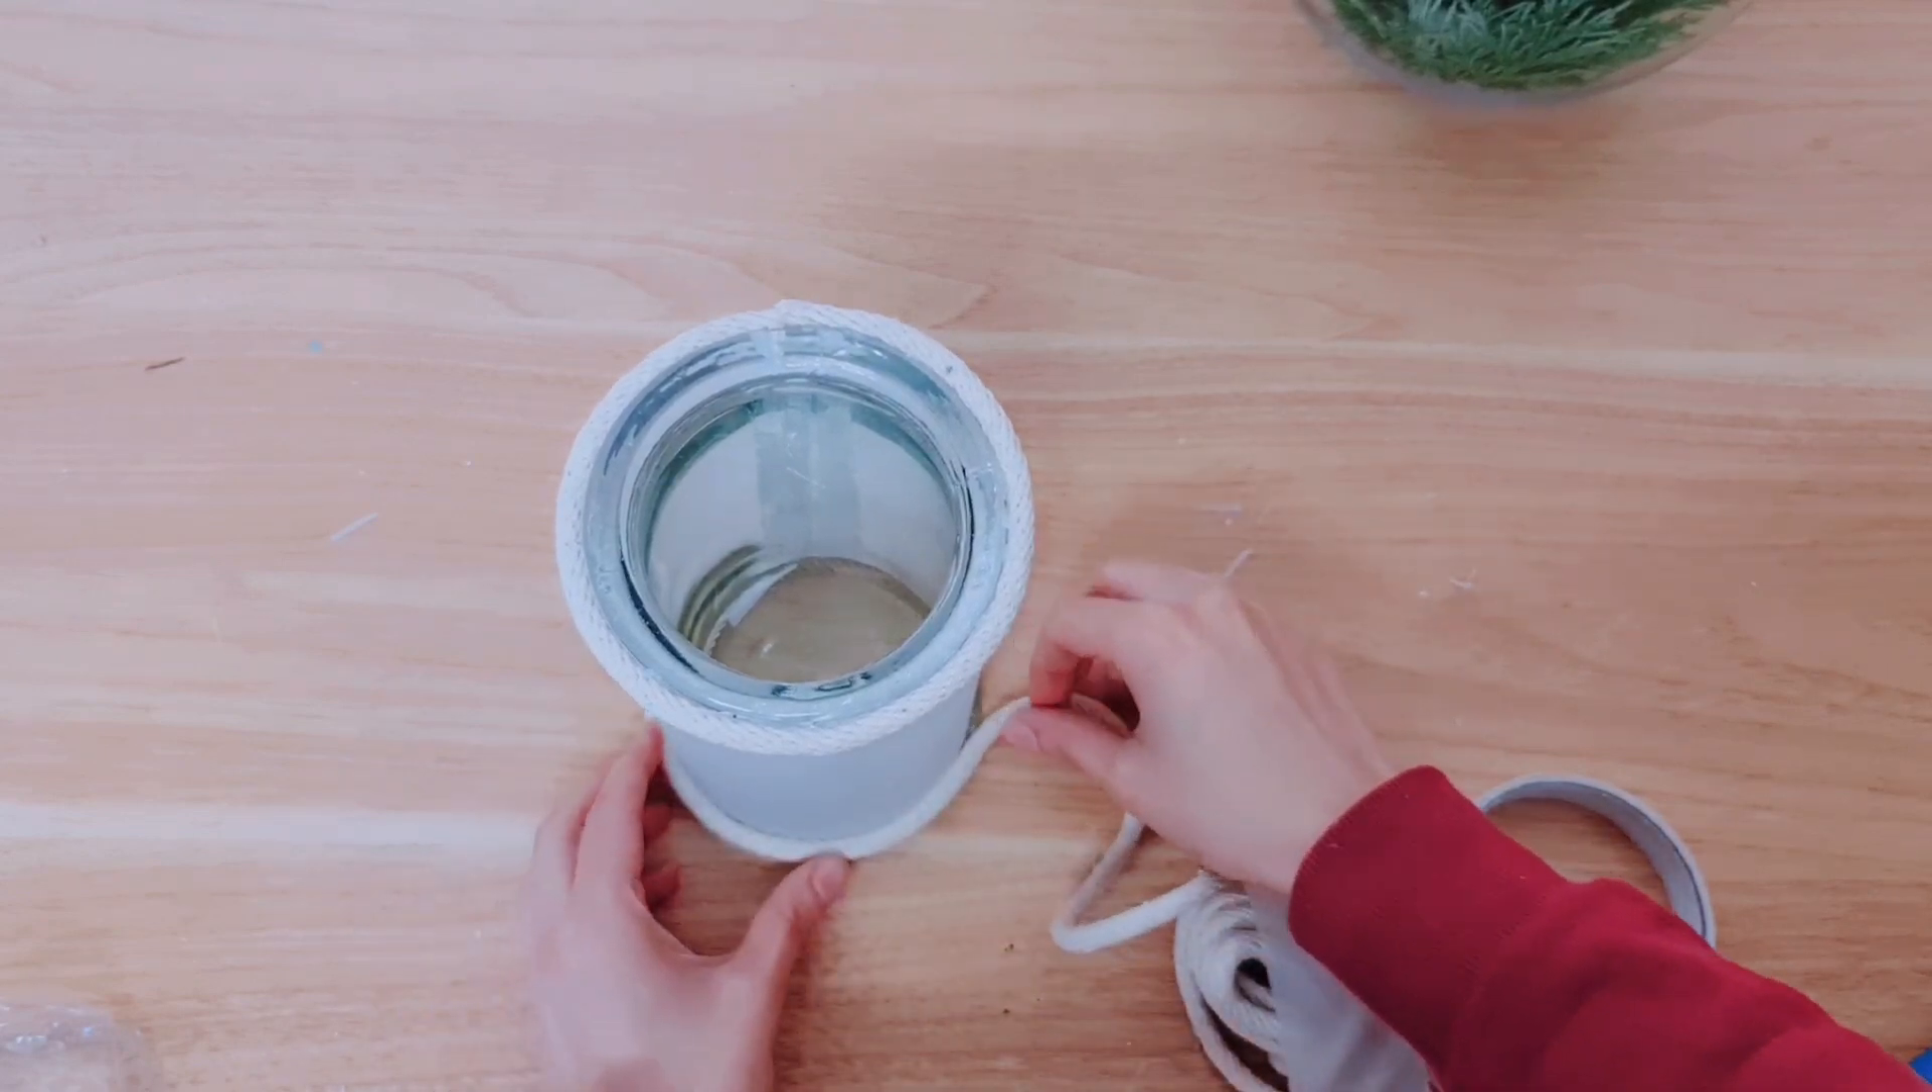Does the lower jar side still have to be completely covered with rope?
Yes.